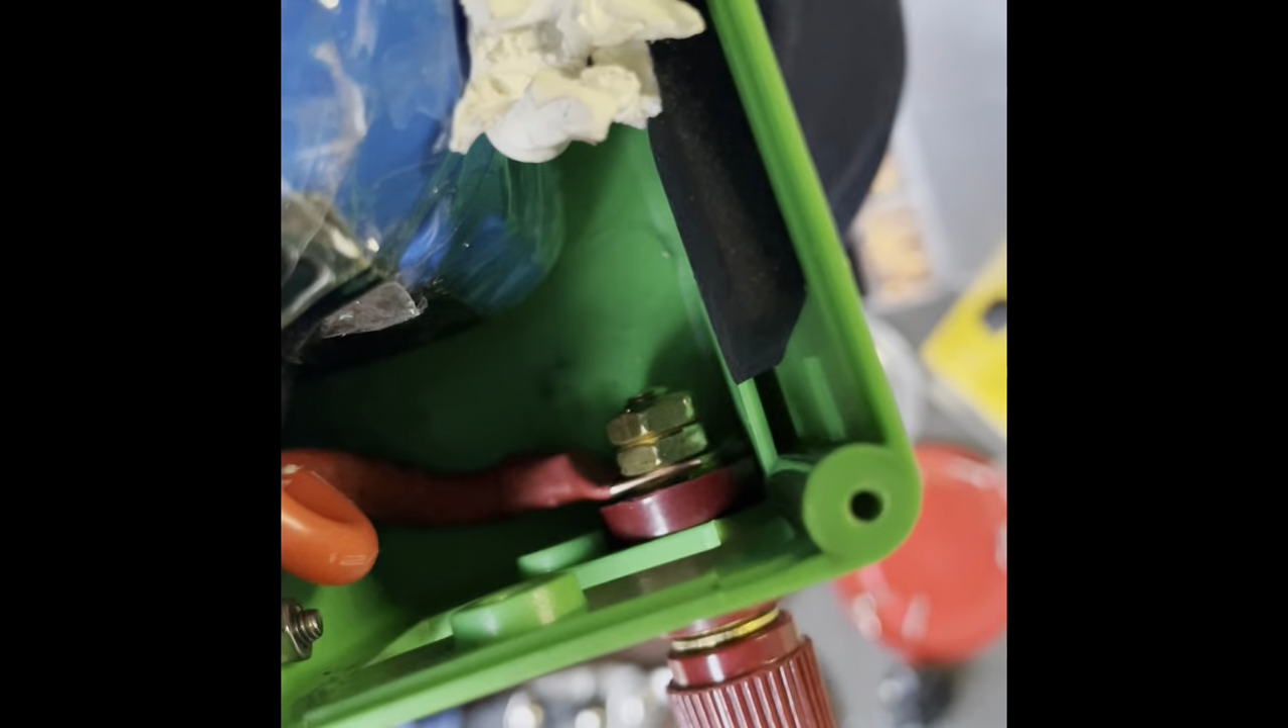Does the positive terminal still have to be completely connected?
No.